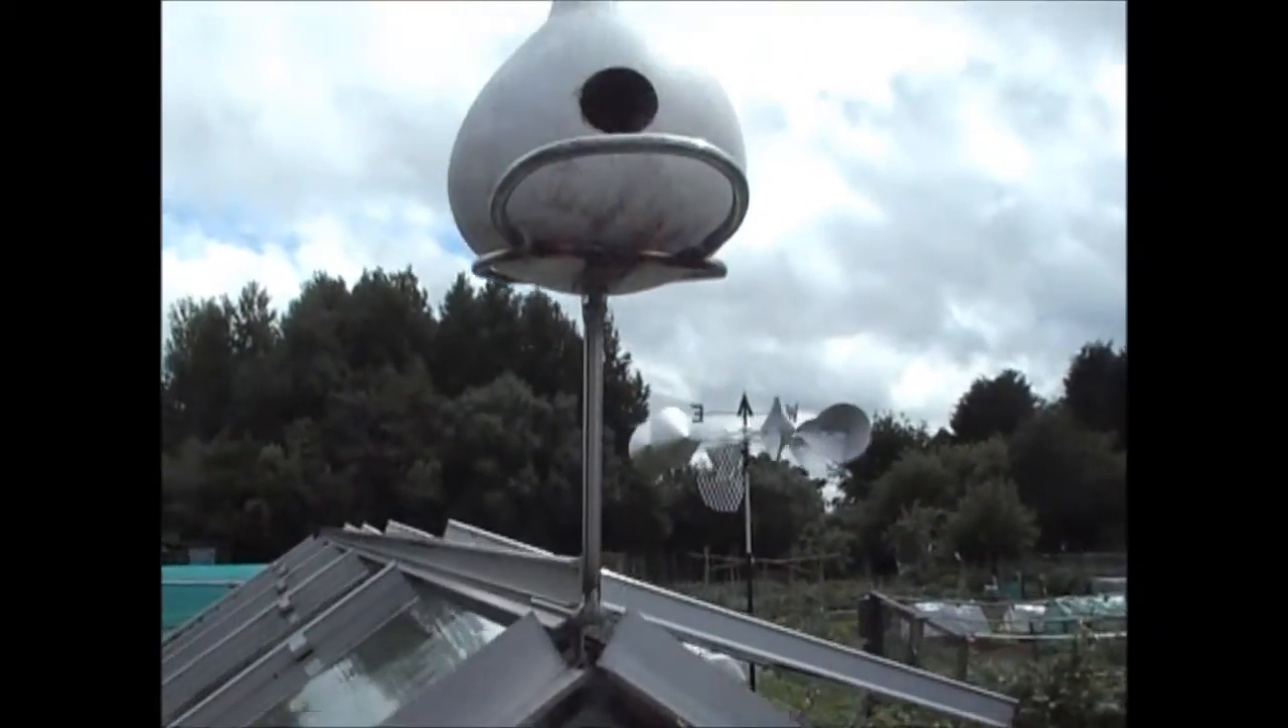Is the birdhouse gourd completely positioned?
Yes.